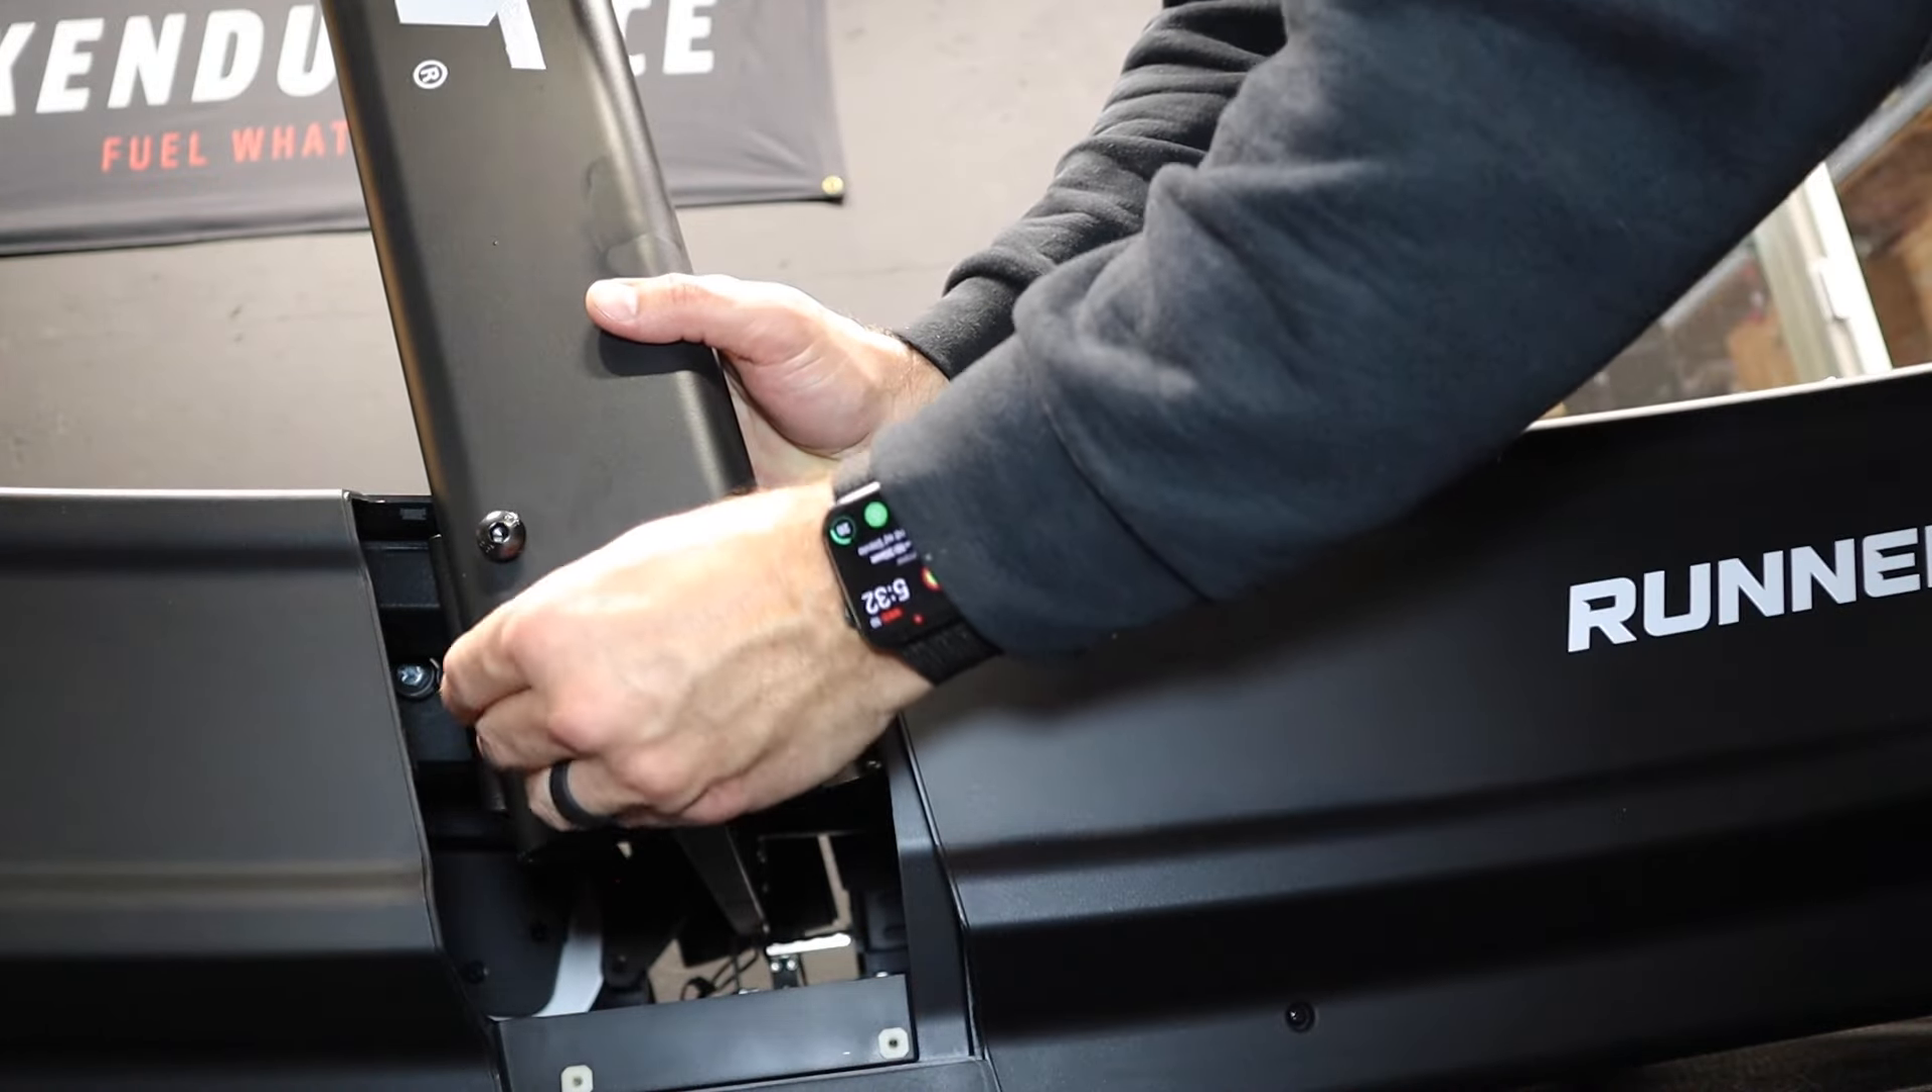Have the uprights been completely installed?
No.